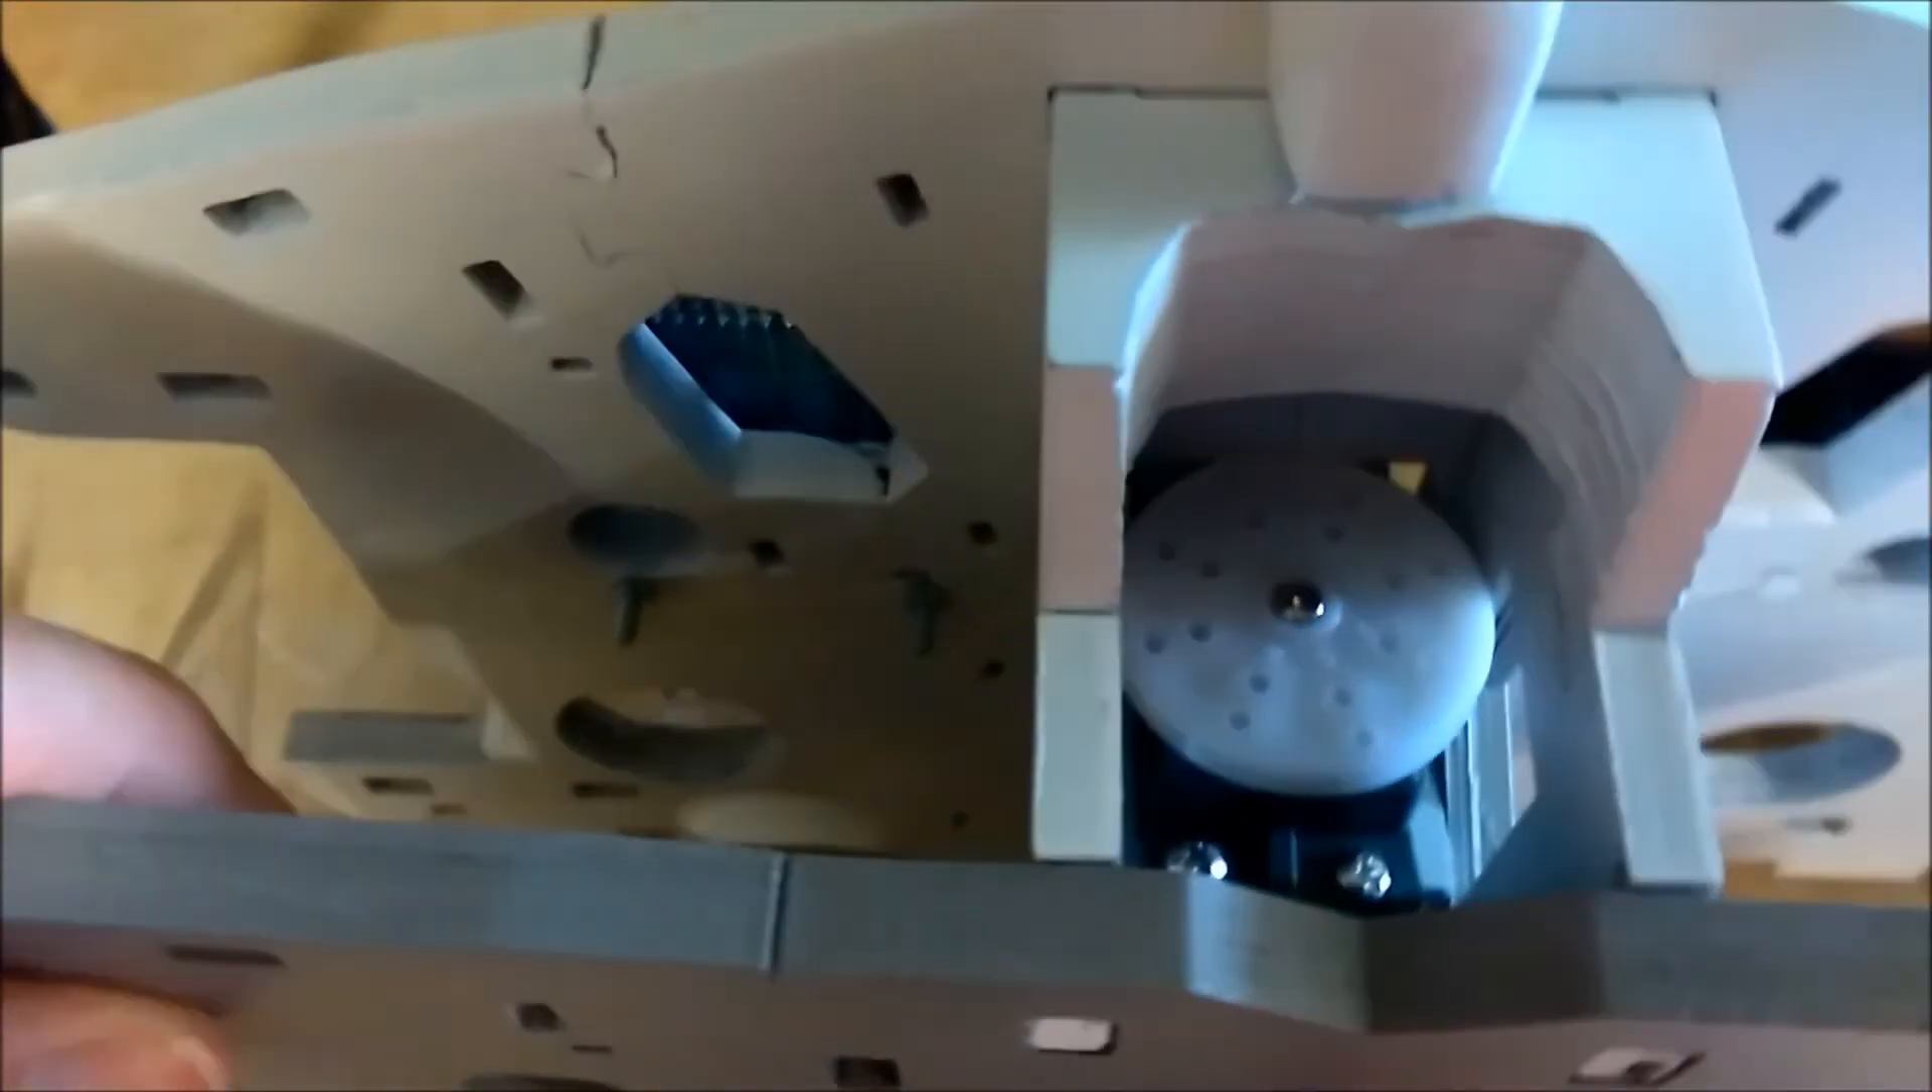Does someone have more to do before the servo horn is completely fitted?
No.